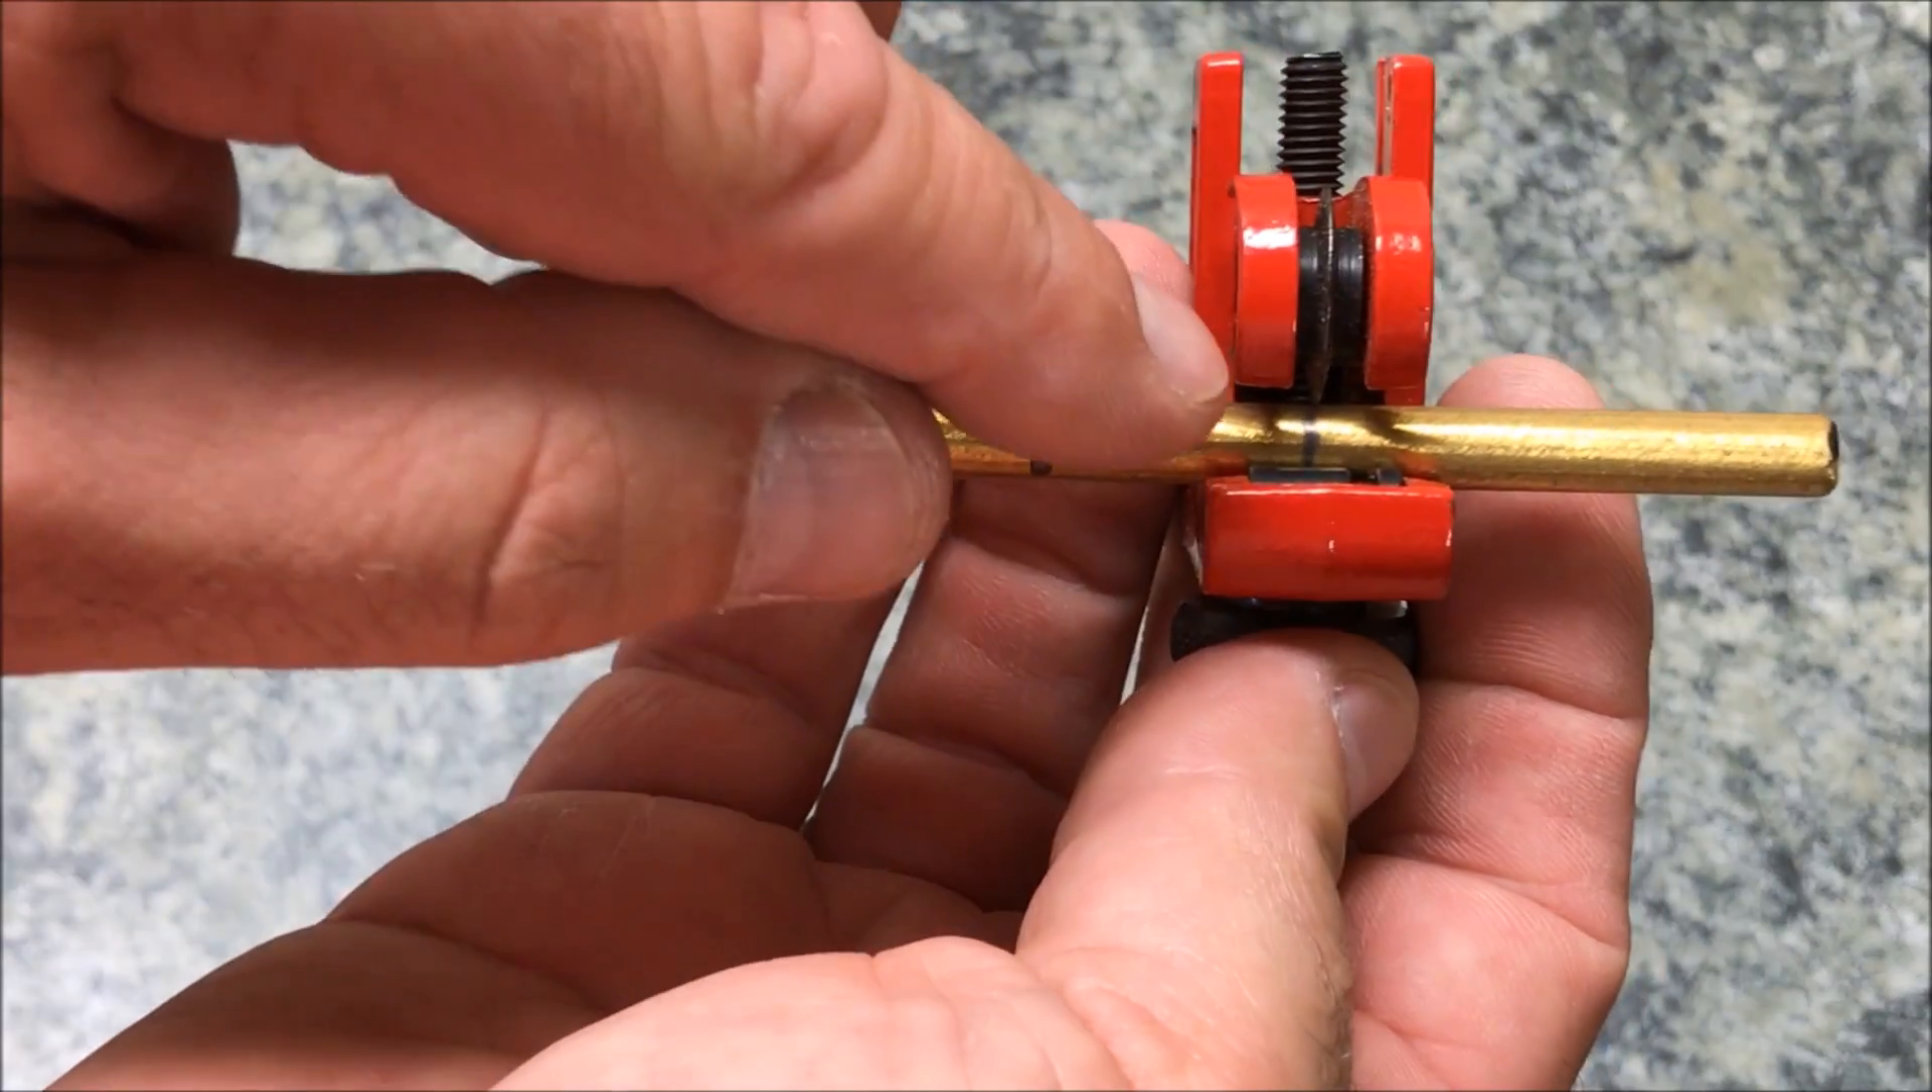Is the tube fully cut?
No.